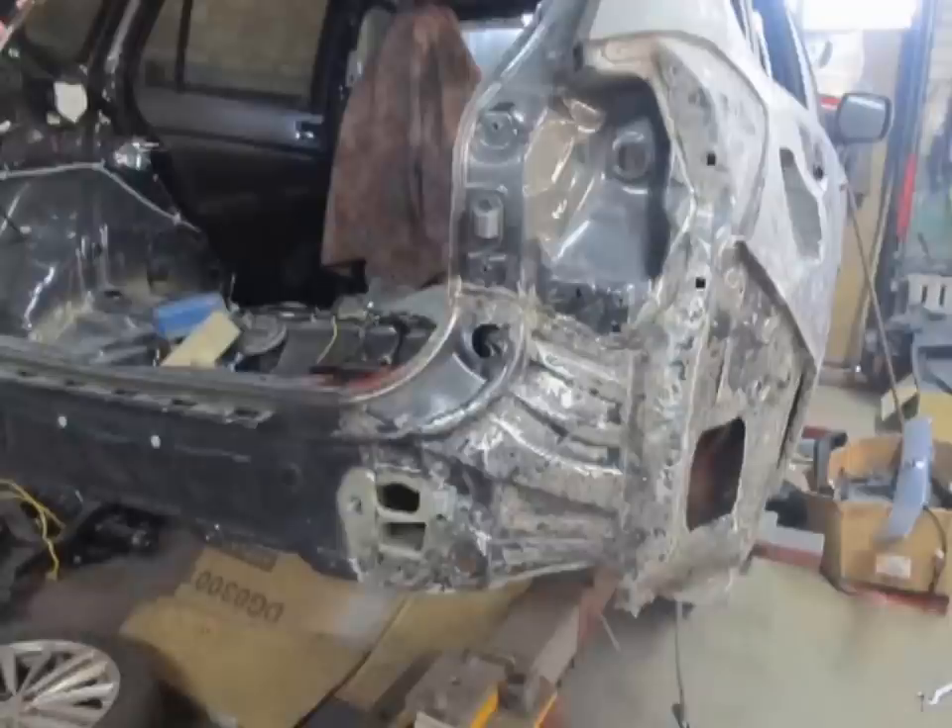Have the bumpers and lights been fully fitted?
No.